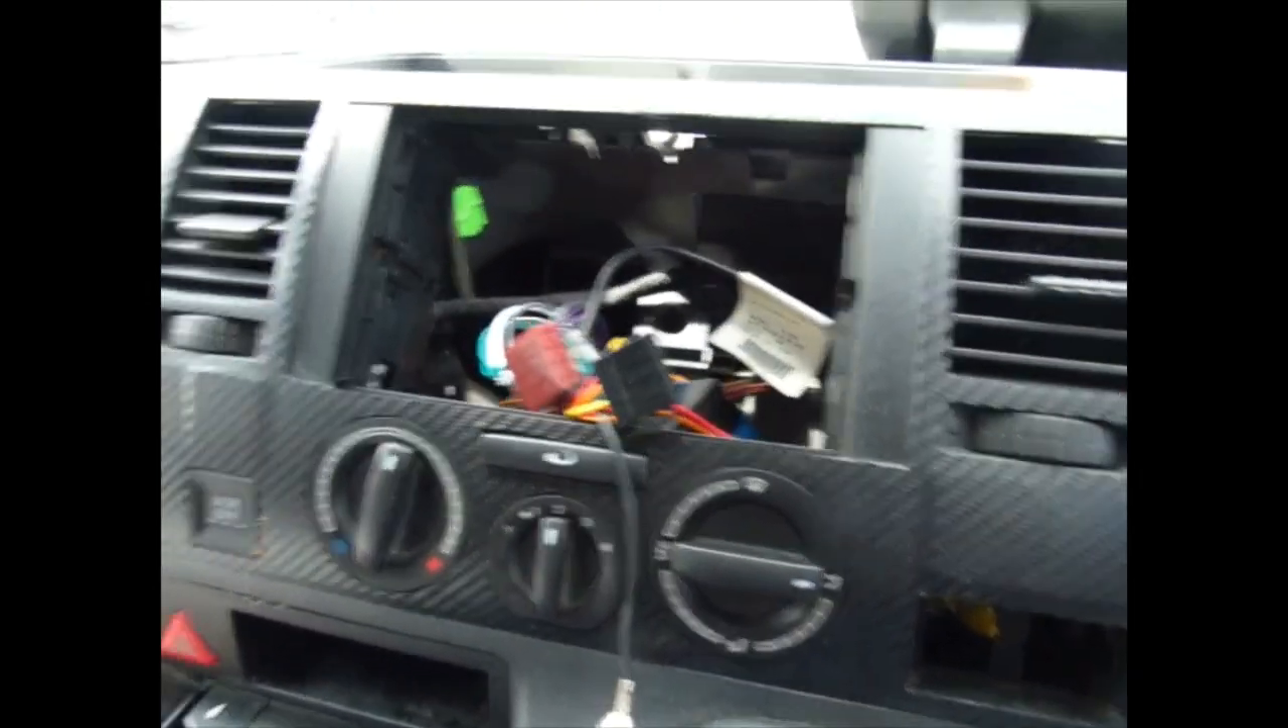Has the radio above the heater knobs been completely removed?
Yes.